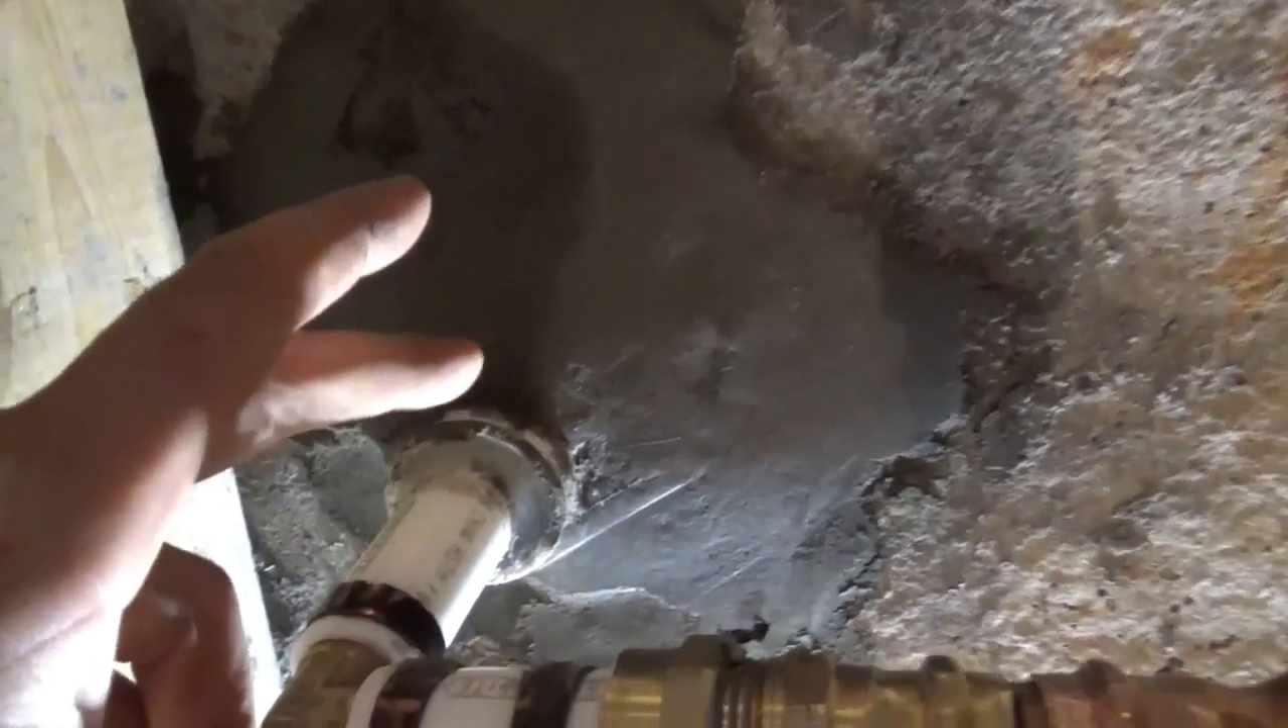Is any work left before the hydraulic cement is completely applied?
No.